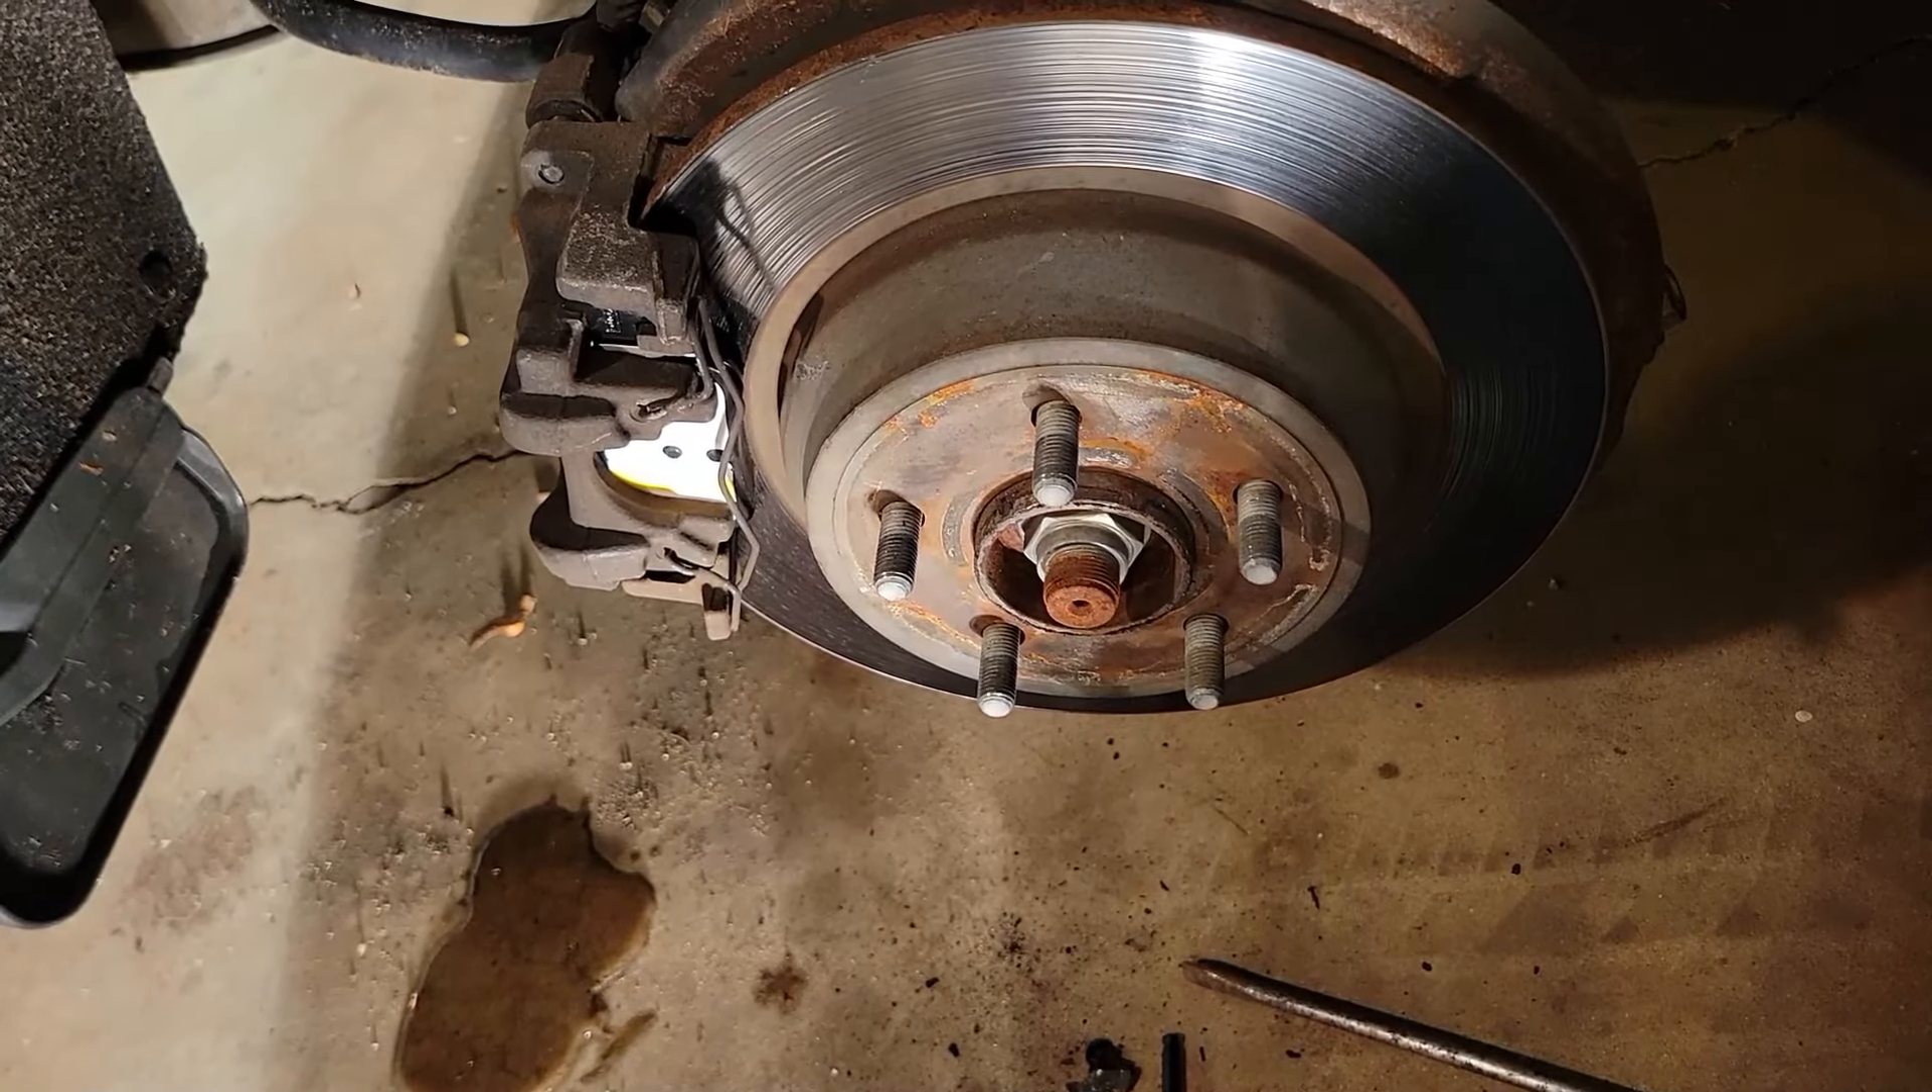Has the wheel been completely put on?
No.